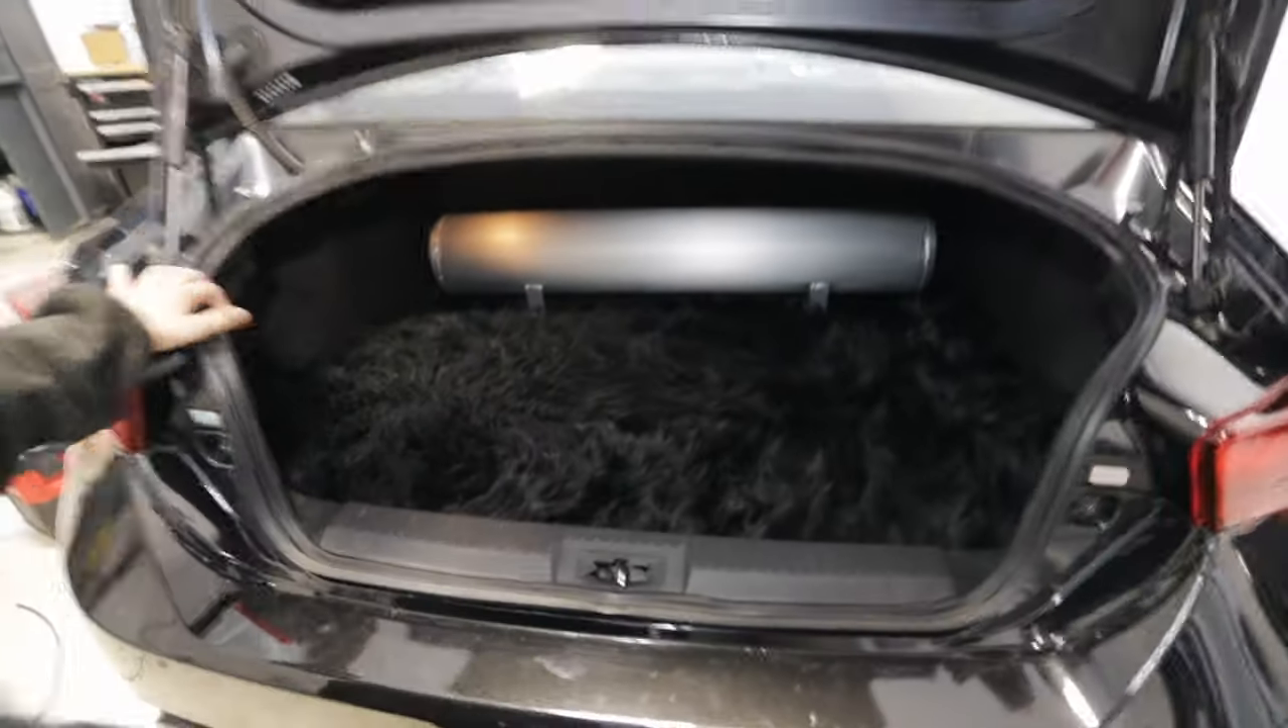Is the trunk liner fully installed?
Yes.